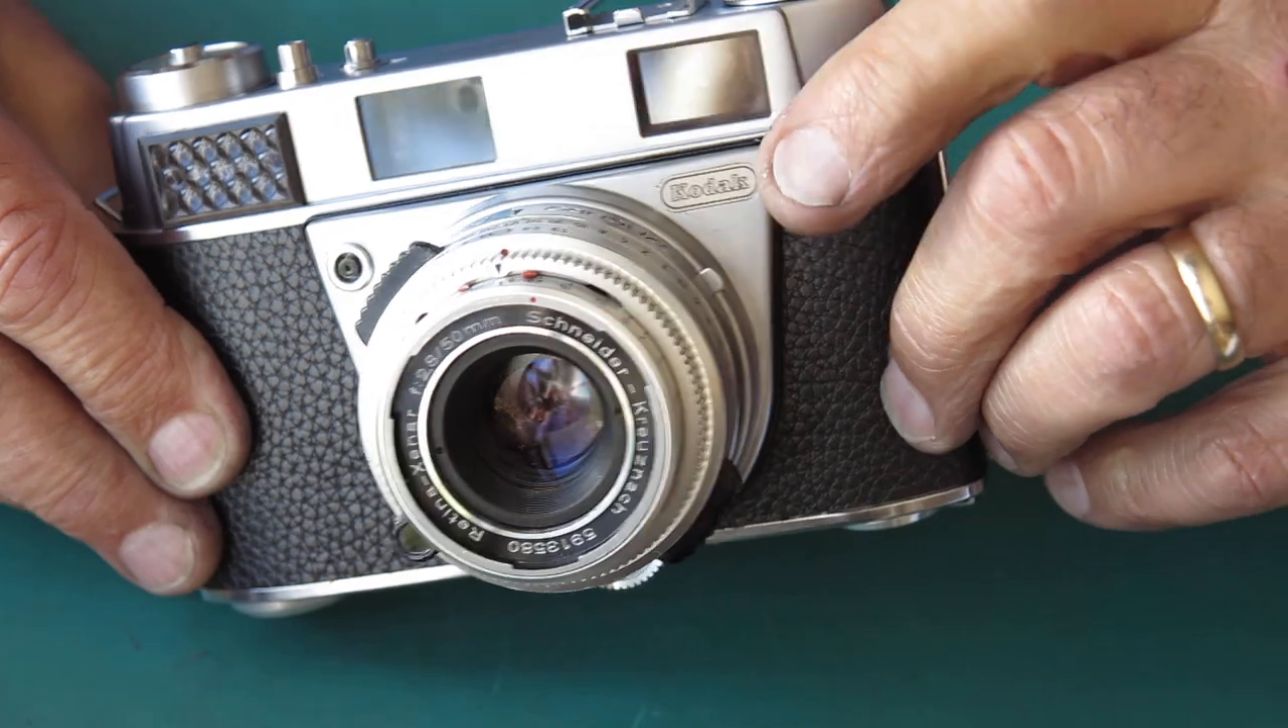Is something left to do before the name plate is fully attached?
No.